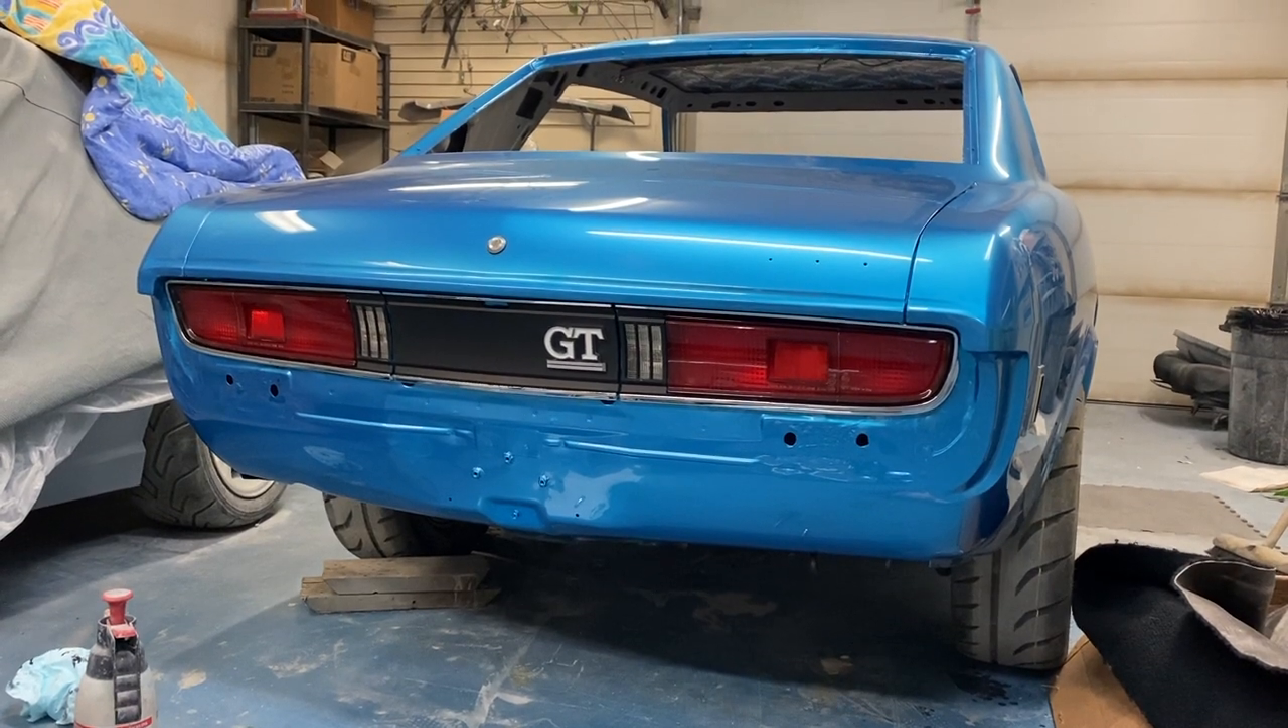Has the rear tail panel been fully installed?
Yes.